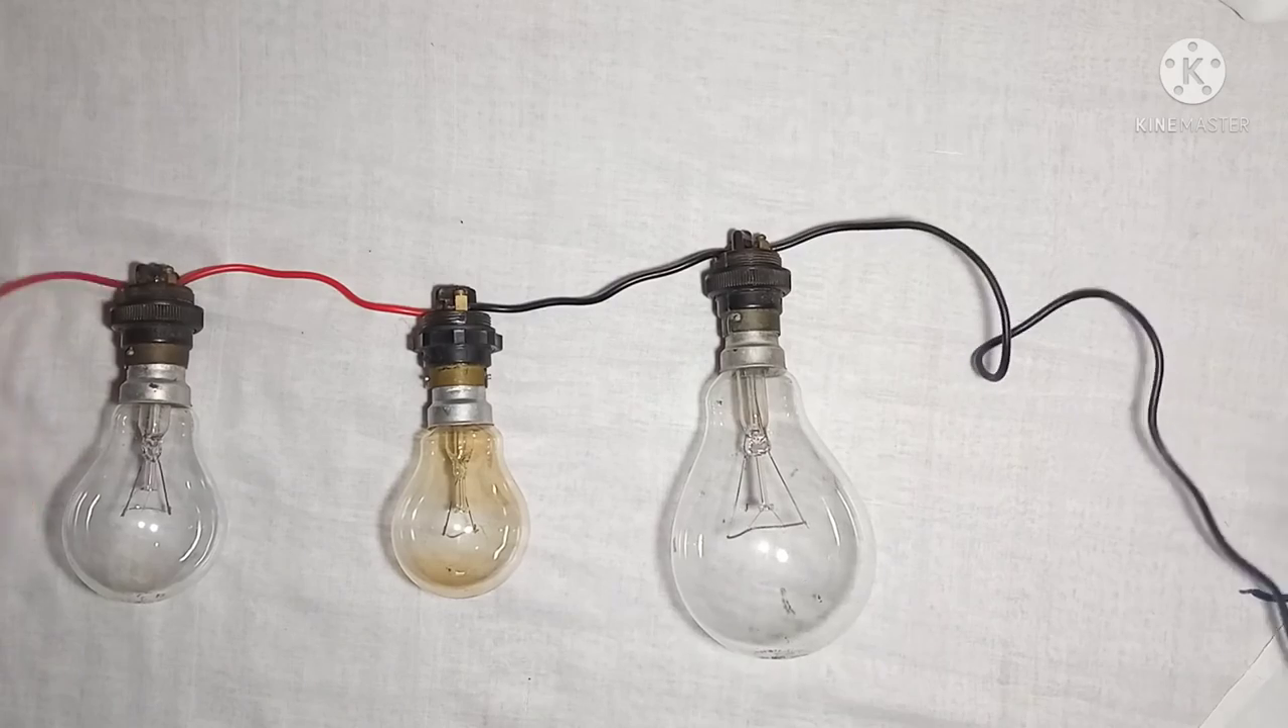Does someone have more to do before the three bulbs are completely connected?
No.